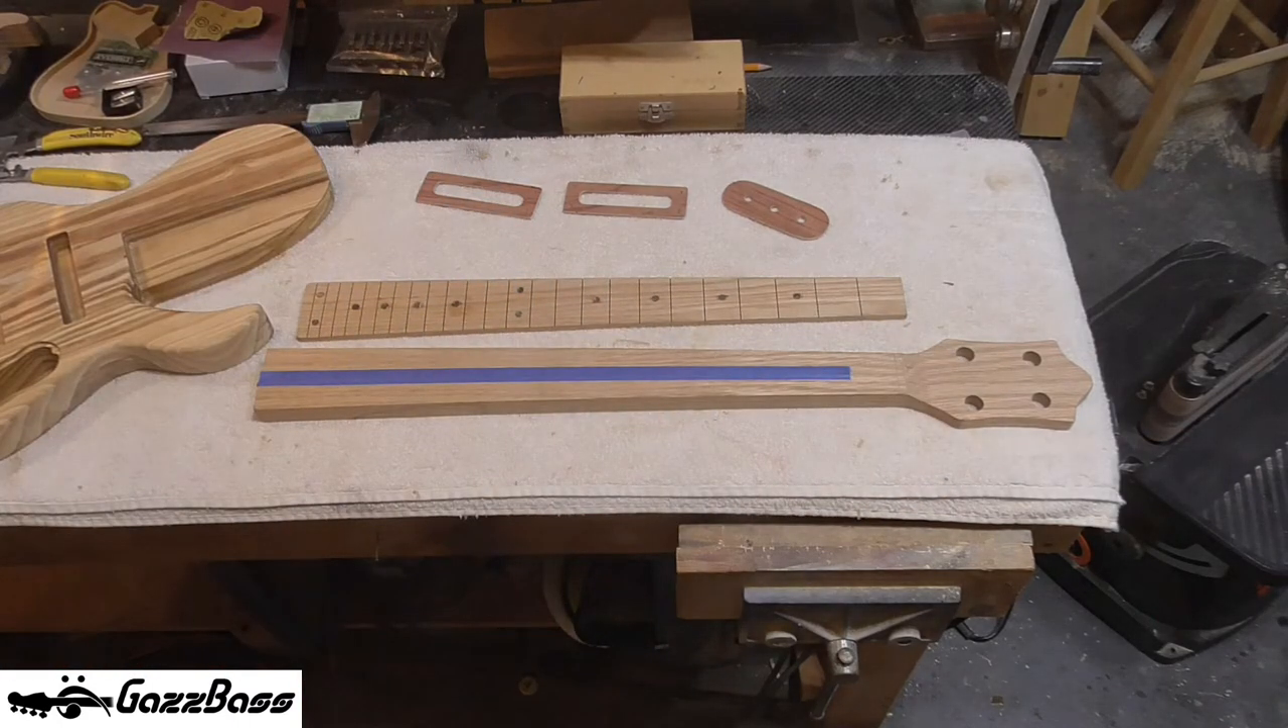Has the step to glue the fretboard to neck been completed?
No.